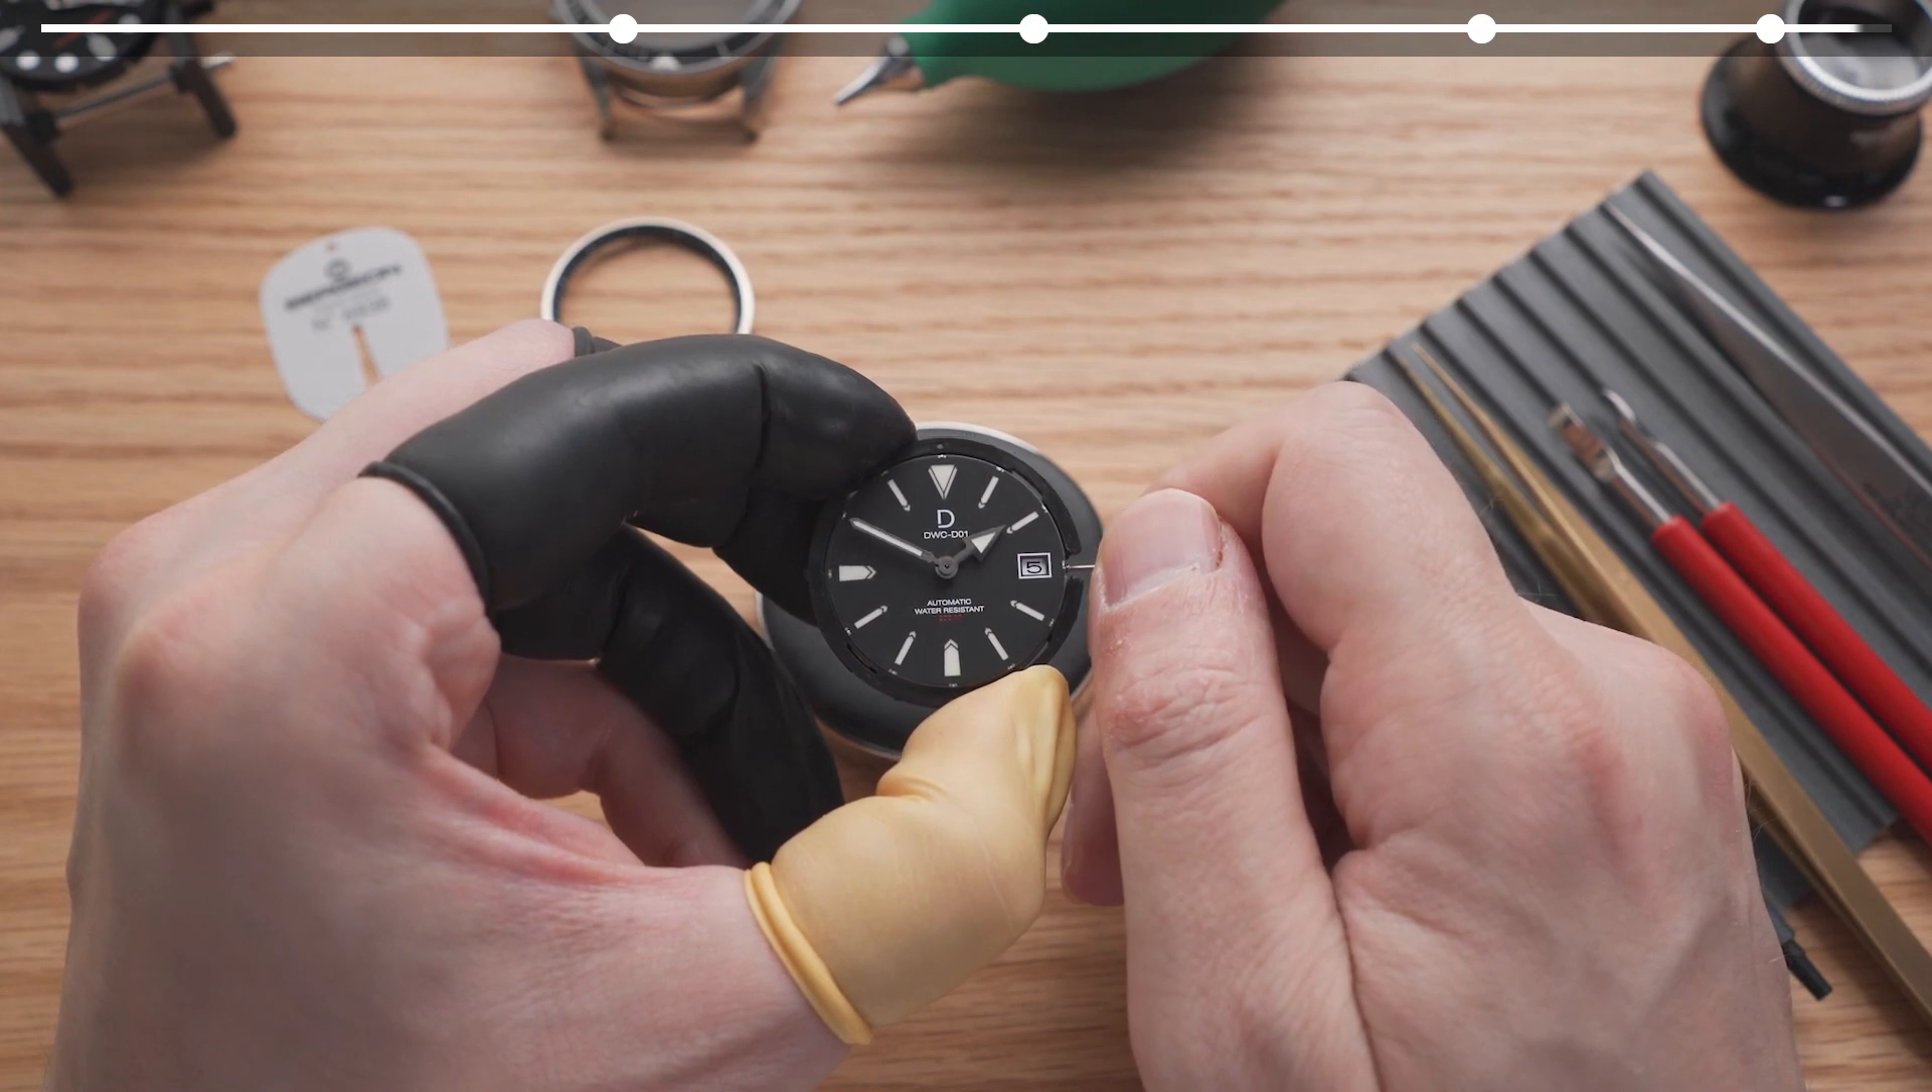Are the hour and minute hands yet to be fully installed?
No.